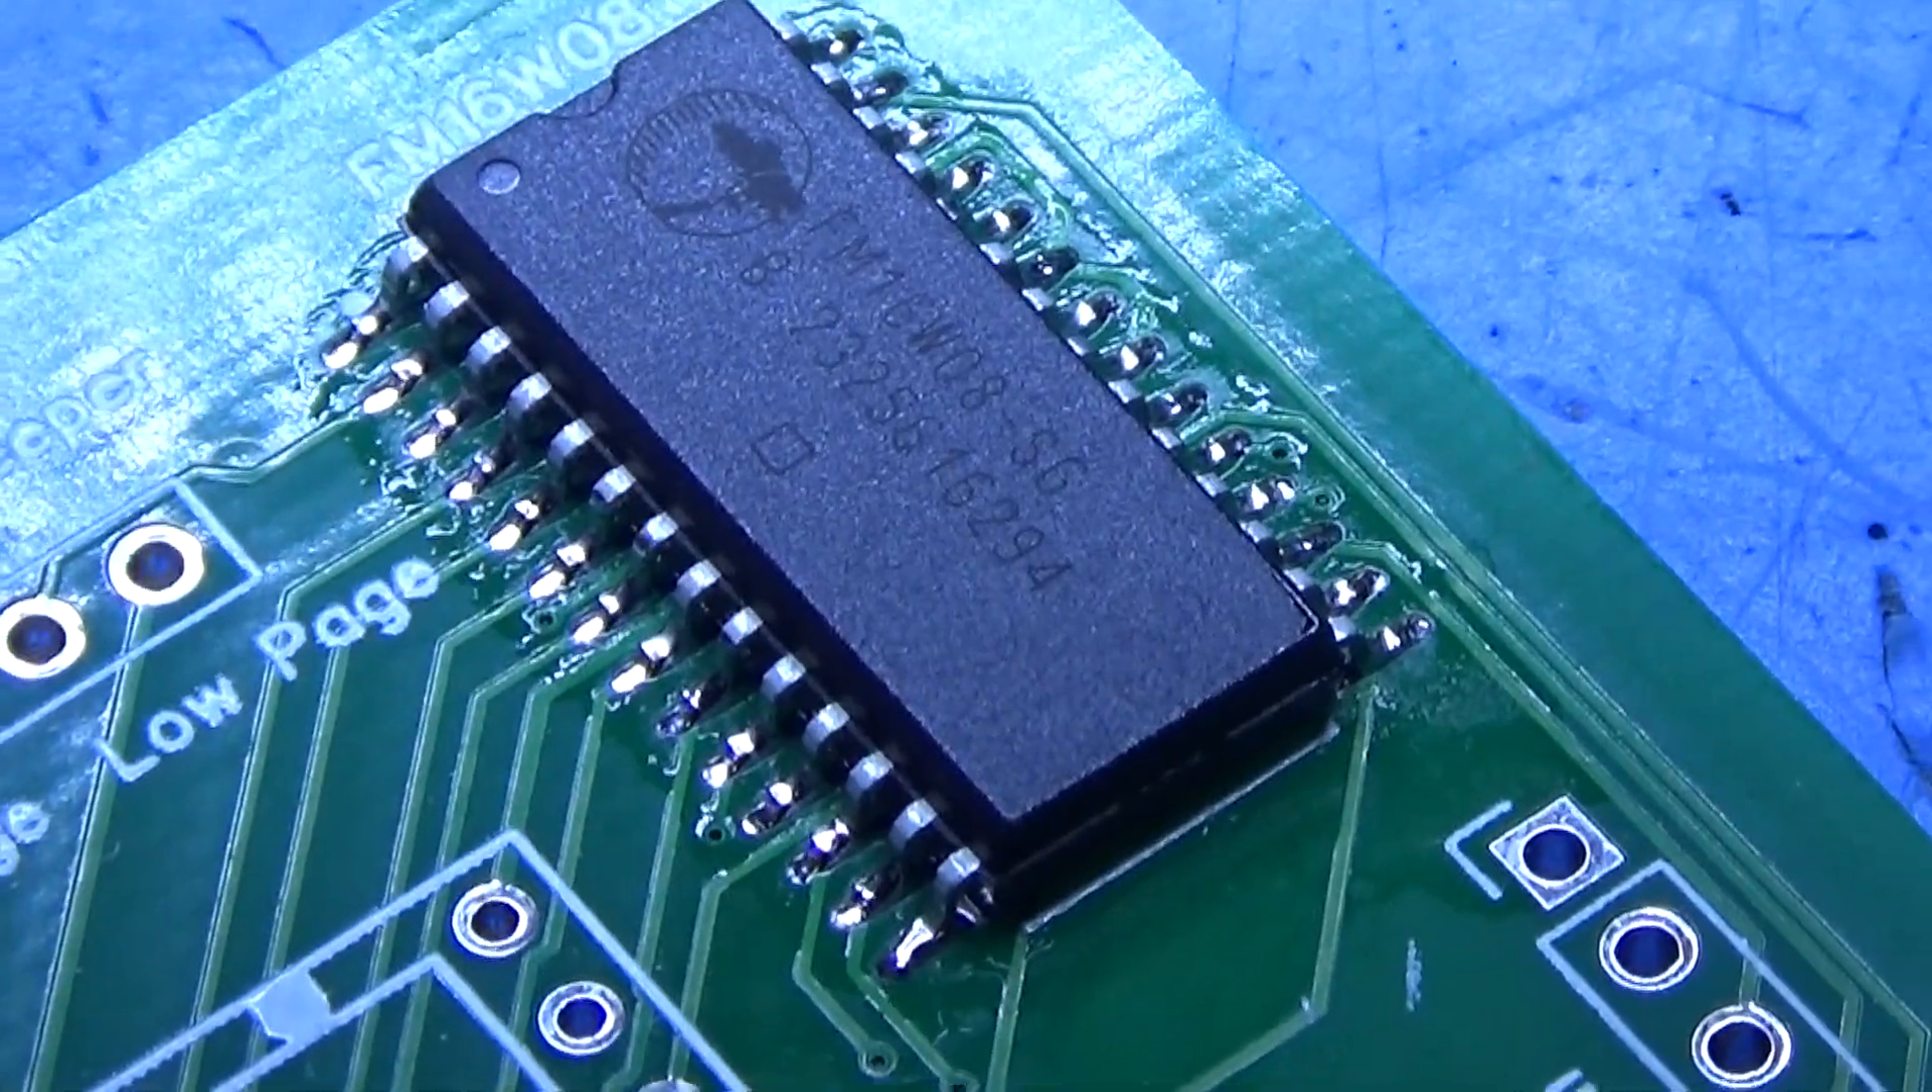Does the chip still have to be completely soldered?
No.